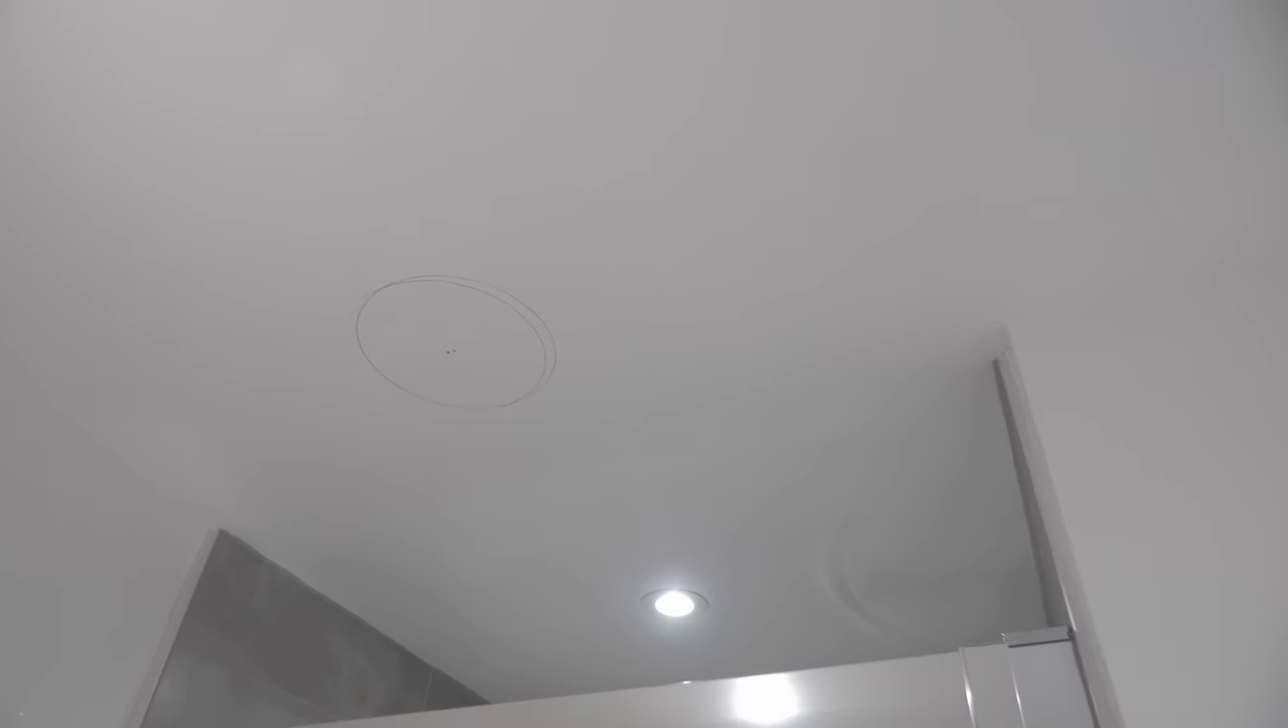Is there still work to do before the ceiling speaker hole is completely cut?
Yes.